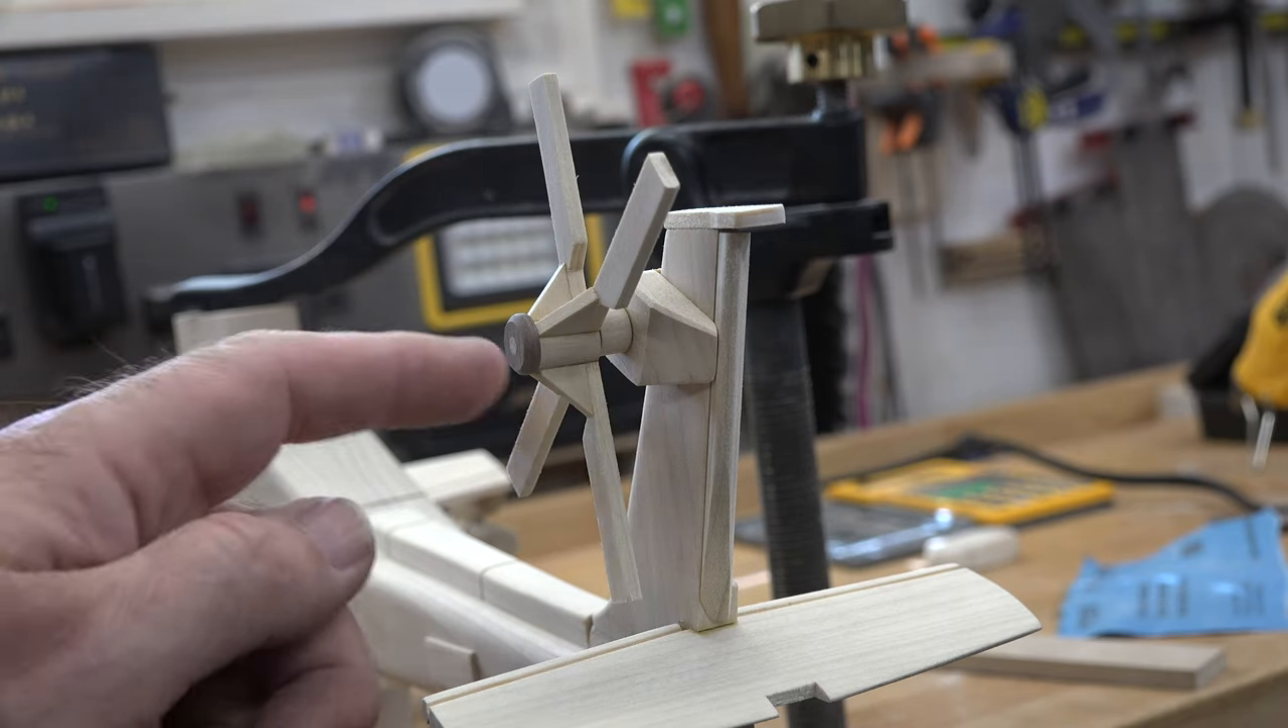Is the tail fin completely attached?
Yes.